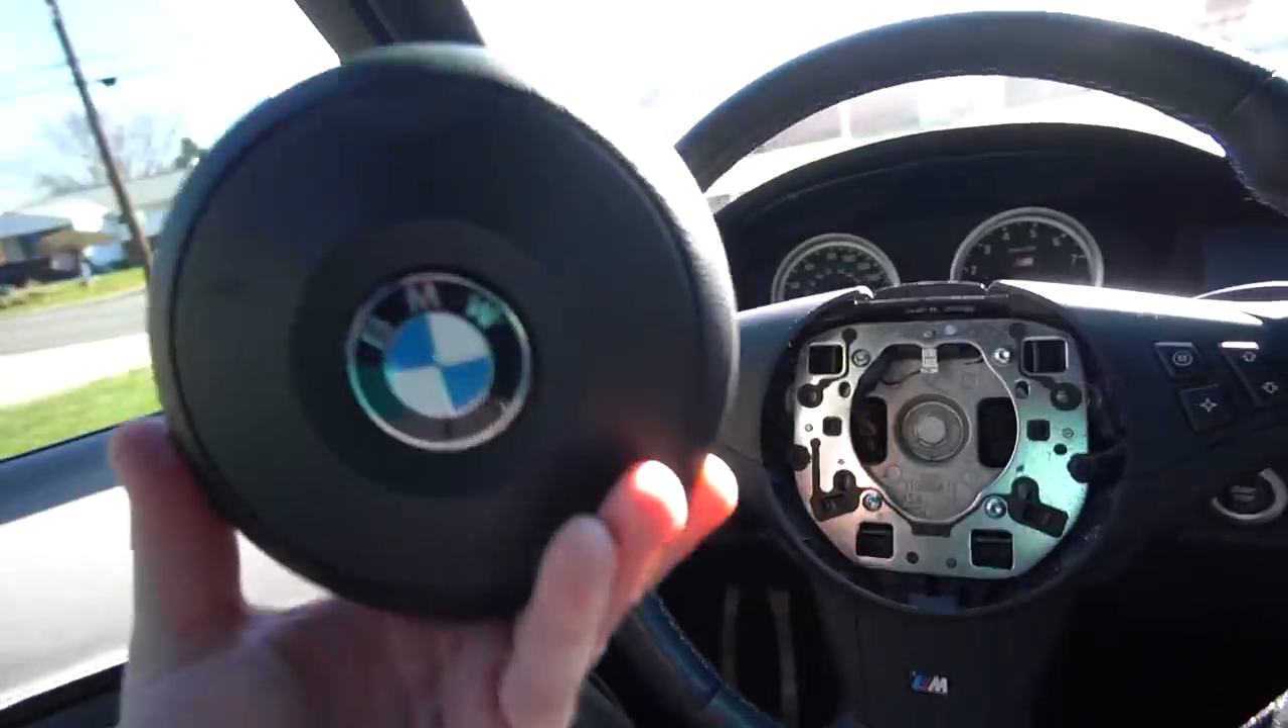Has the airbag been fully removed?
Yes.